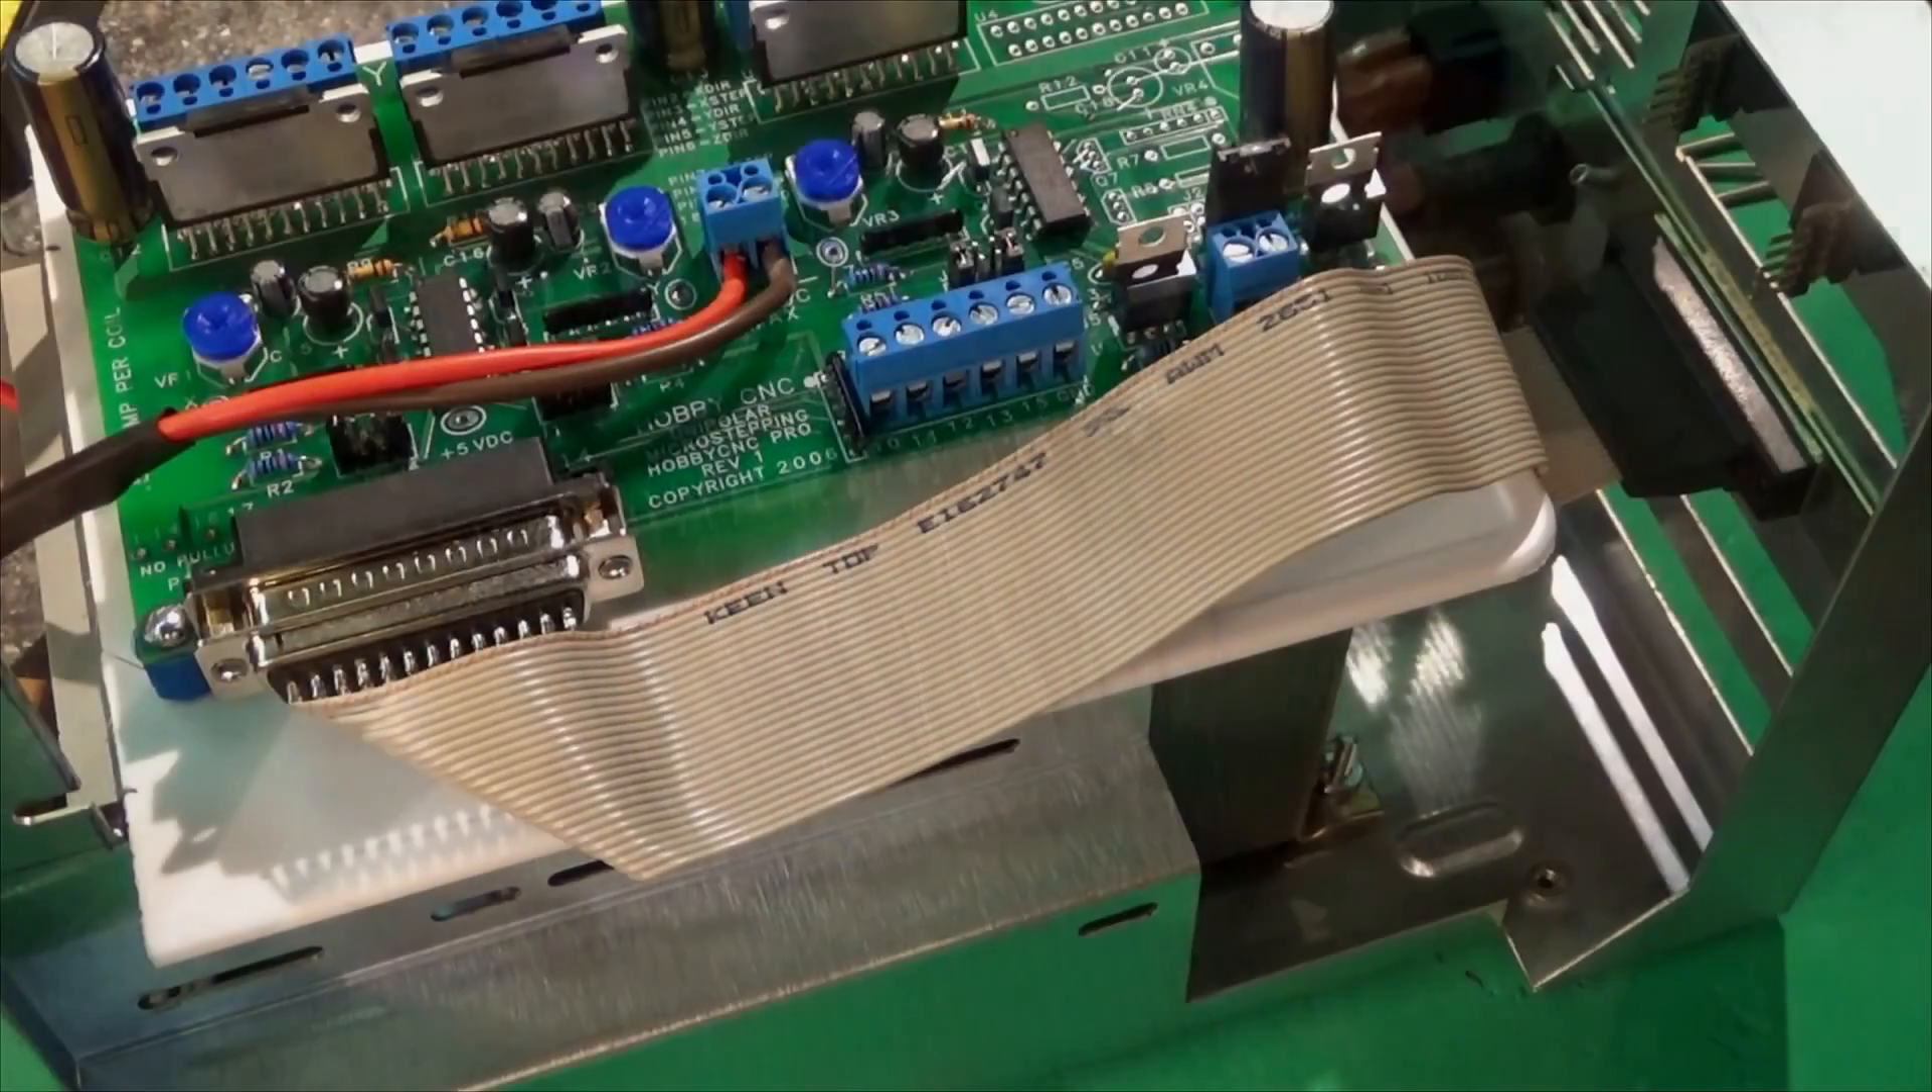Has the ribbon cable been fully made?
Yes.